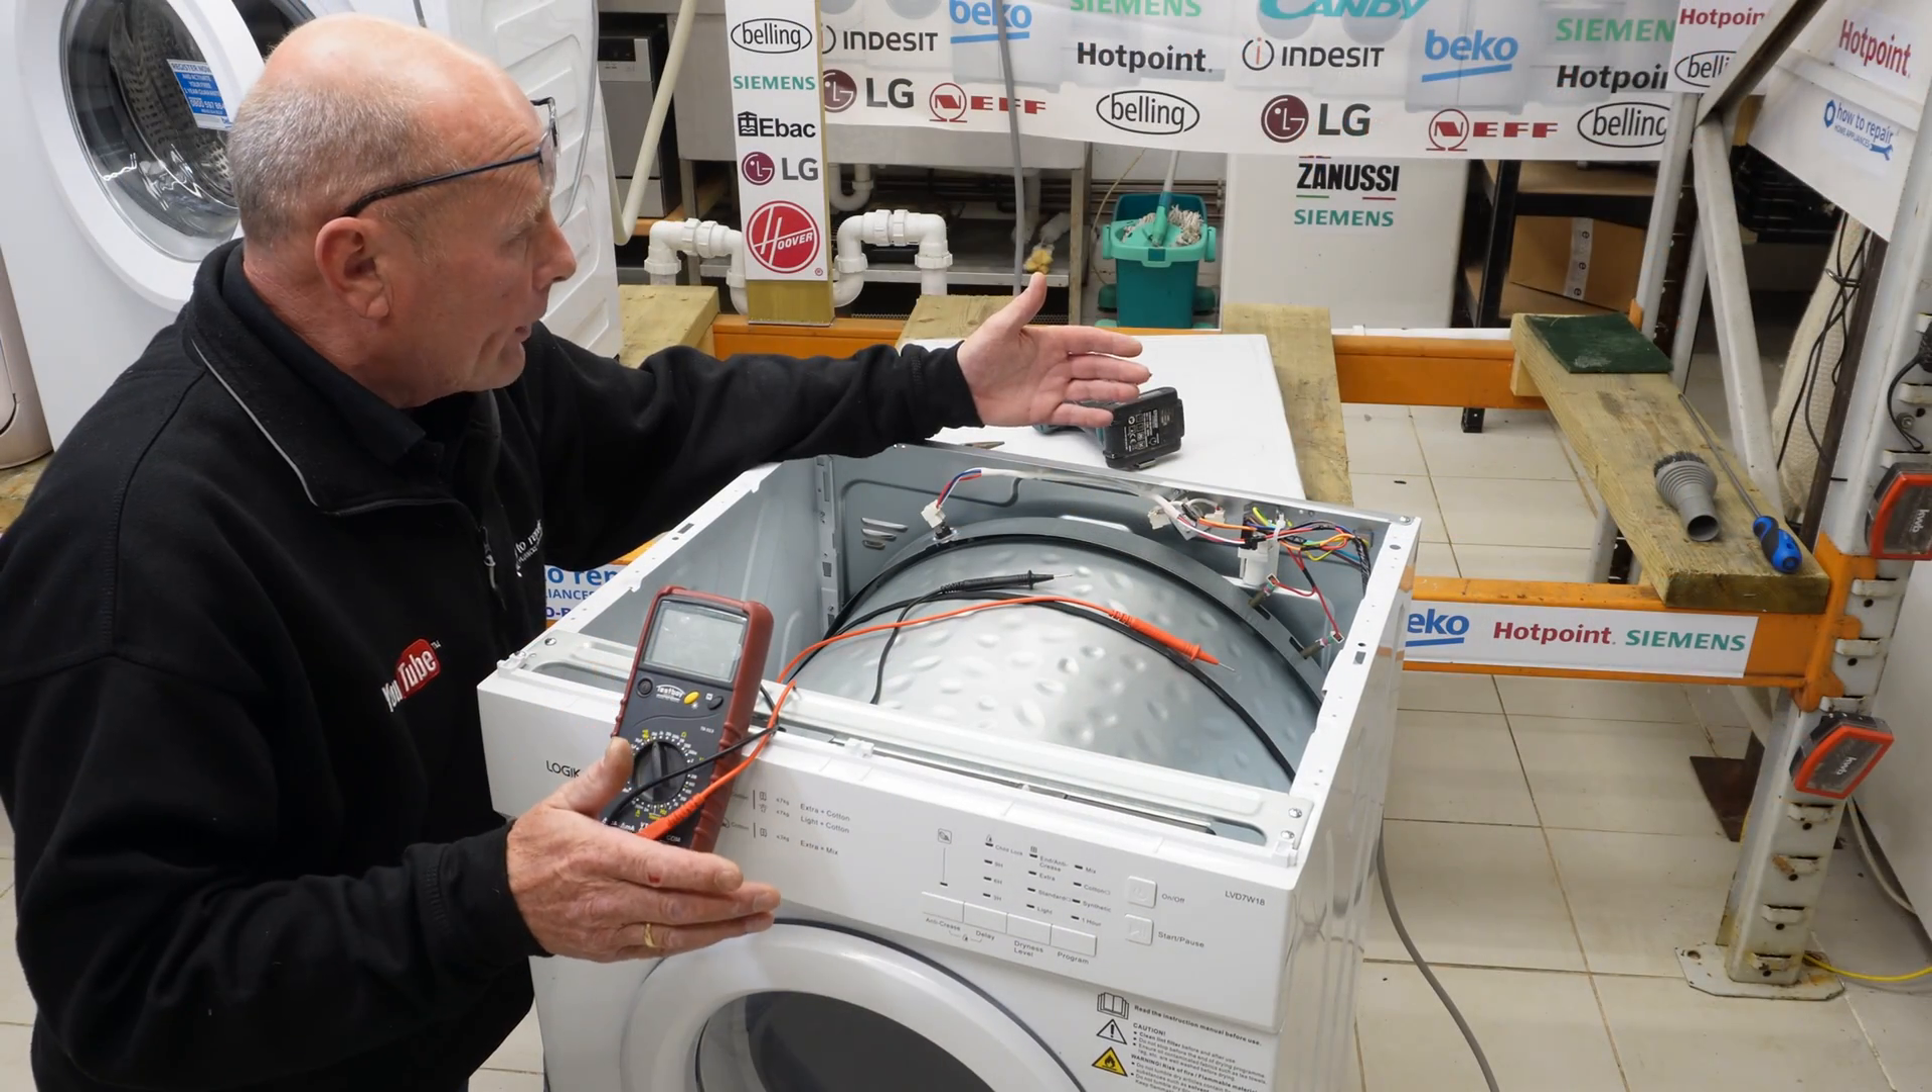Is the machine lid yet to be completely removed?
No.